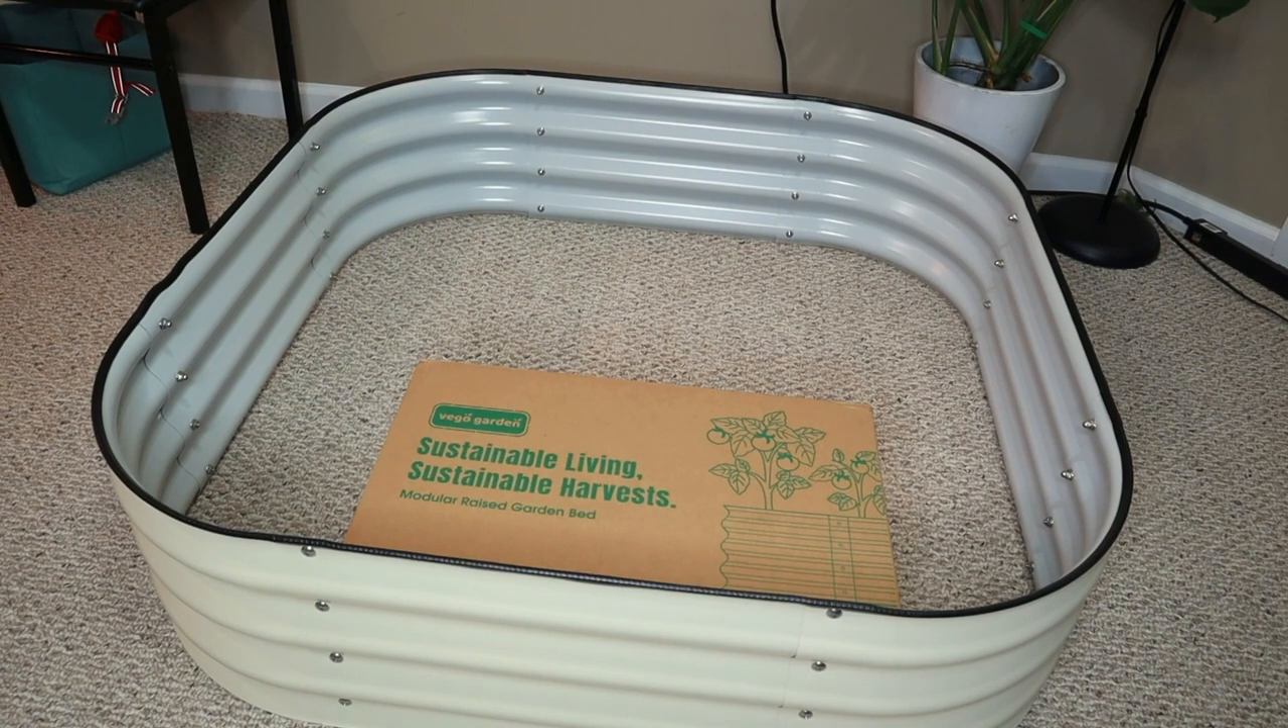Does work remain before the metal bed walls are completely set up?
No.